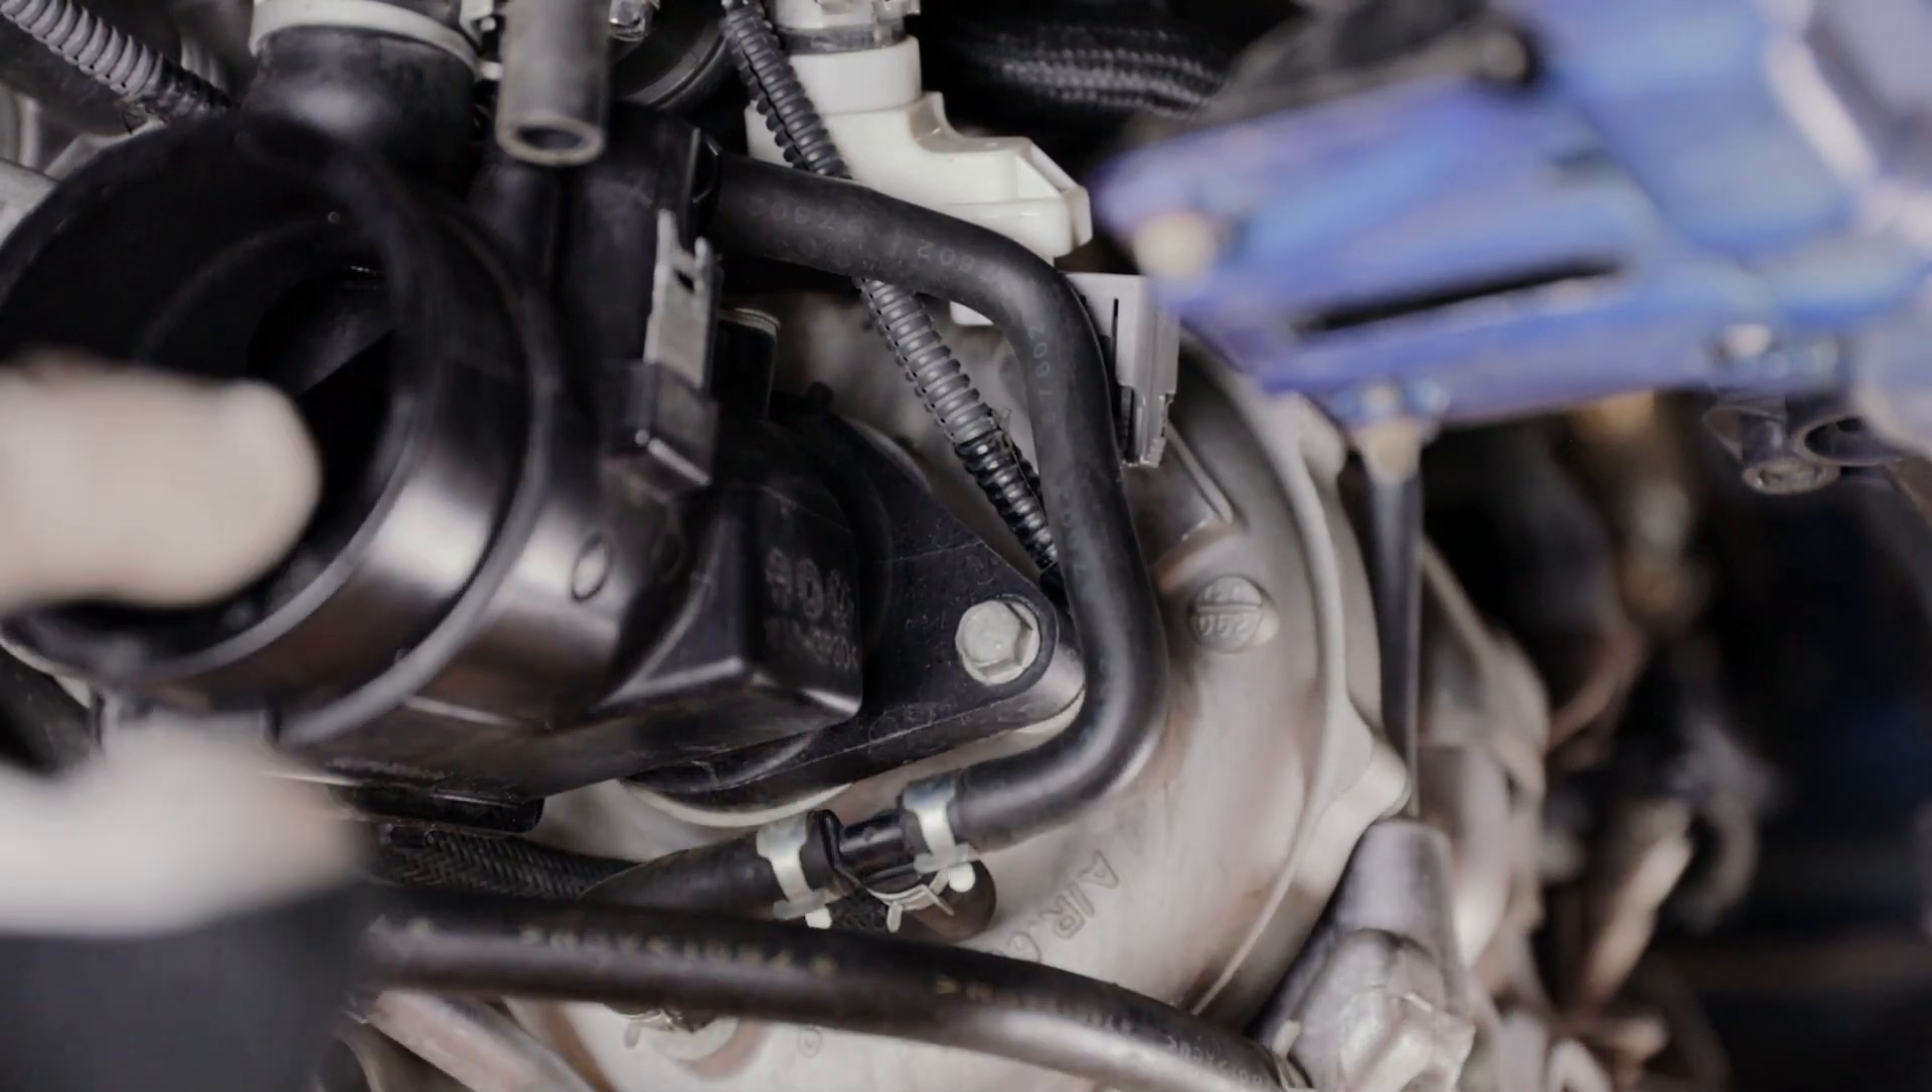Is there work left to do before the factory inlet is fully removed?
Yes.